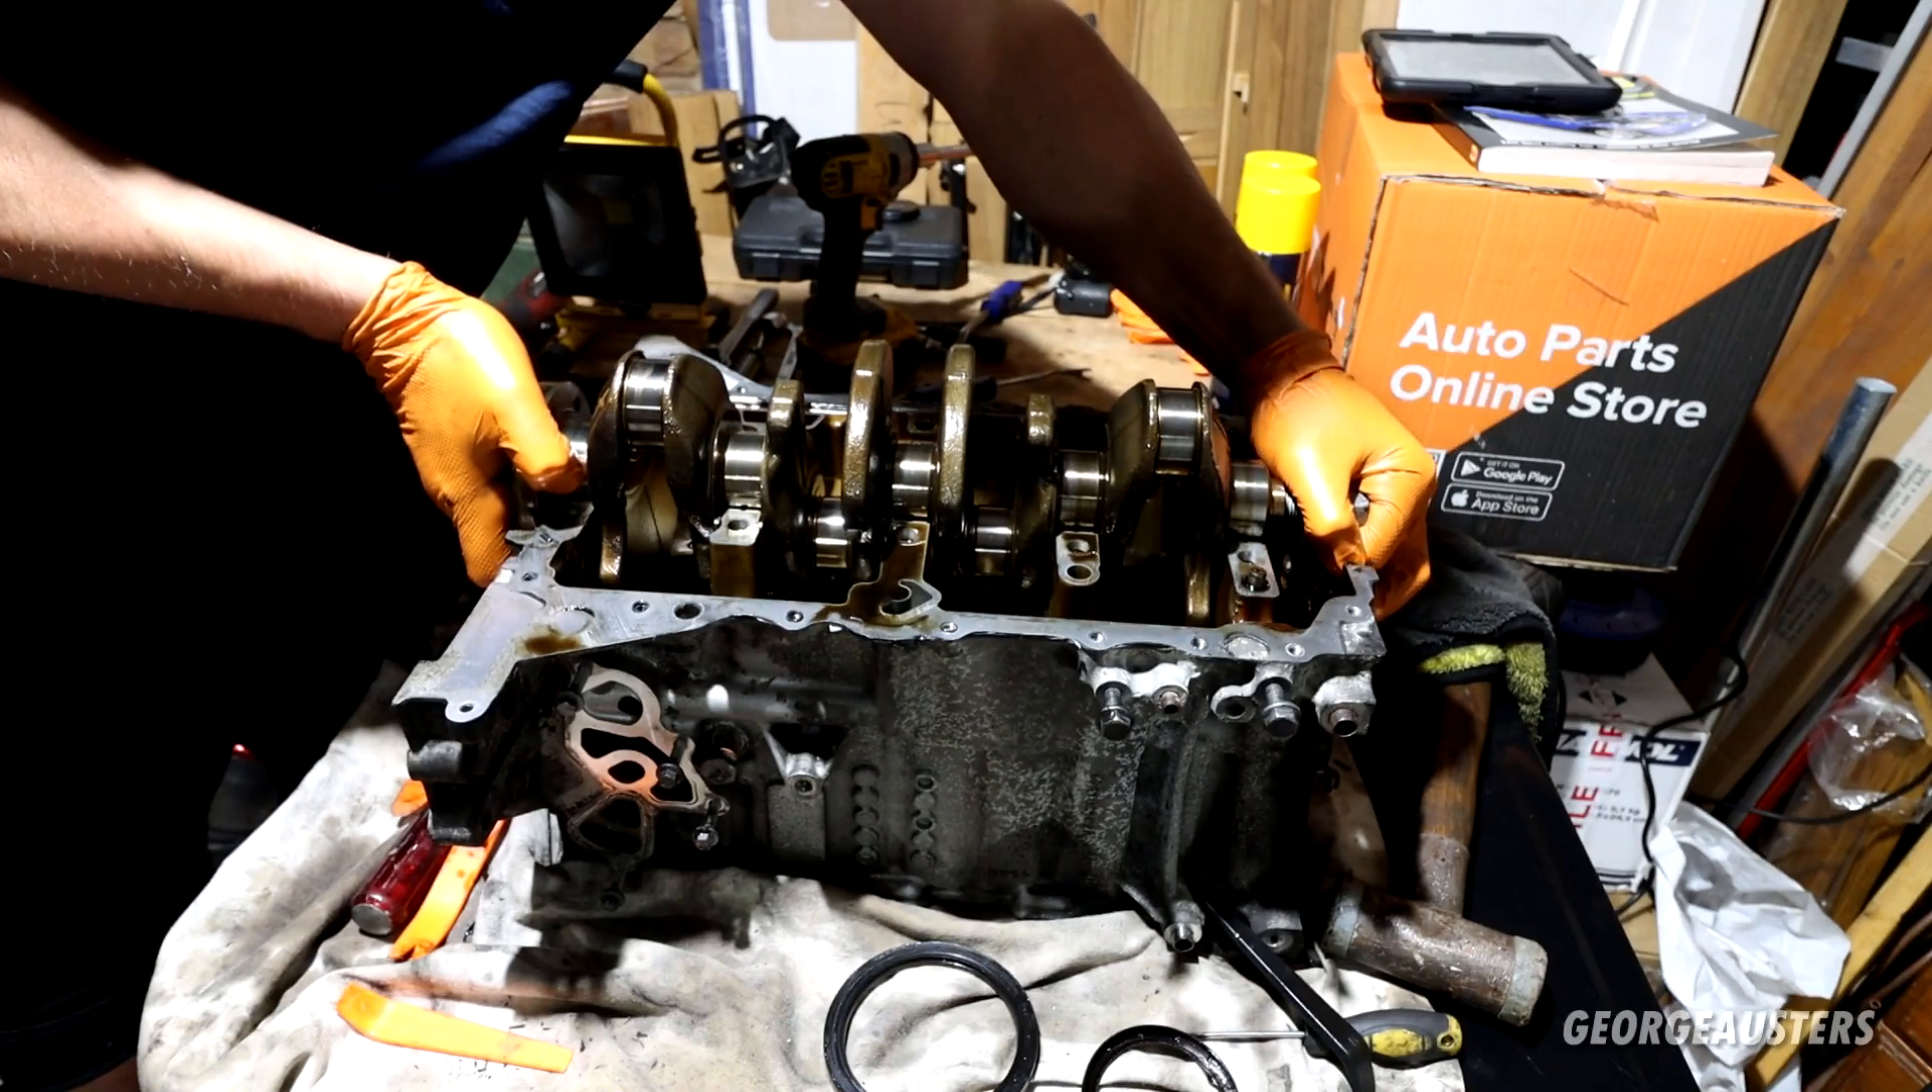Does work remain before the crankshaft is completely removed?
Yes.